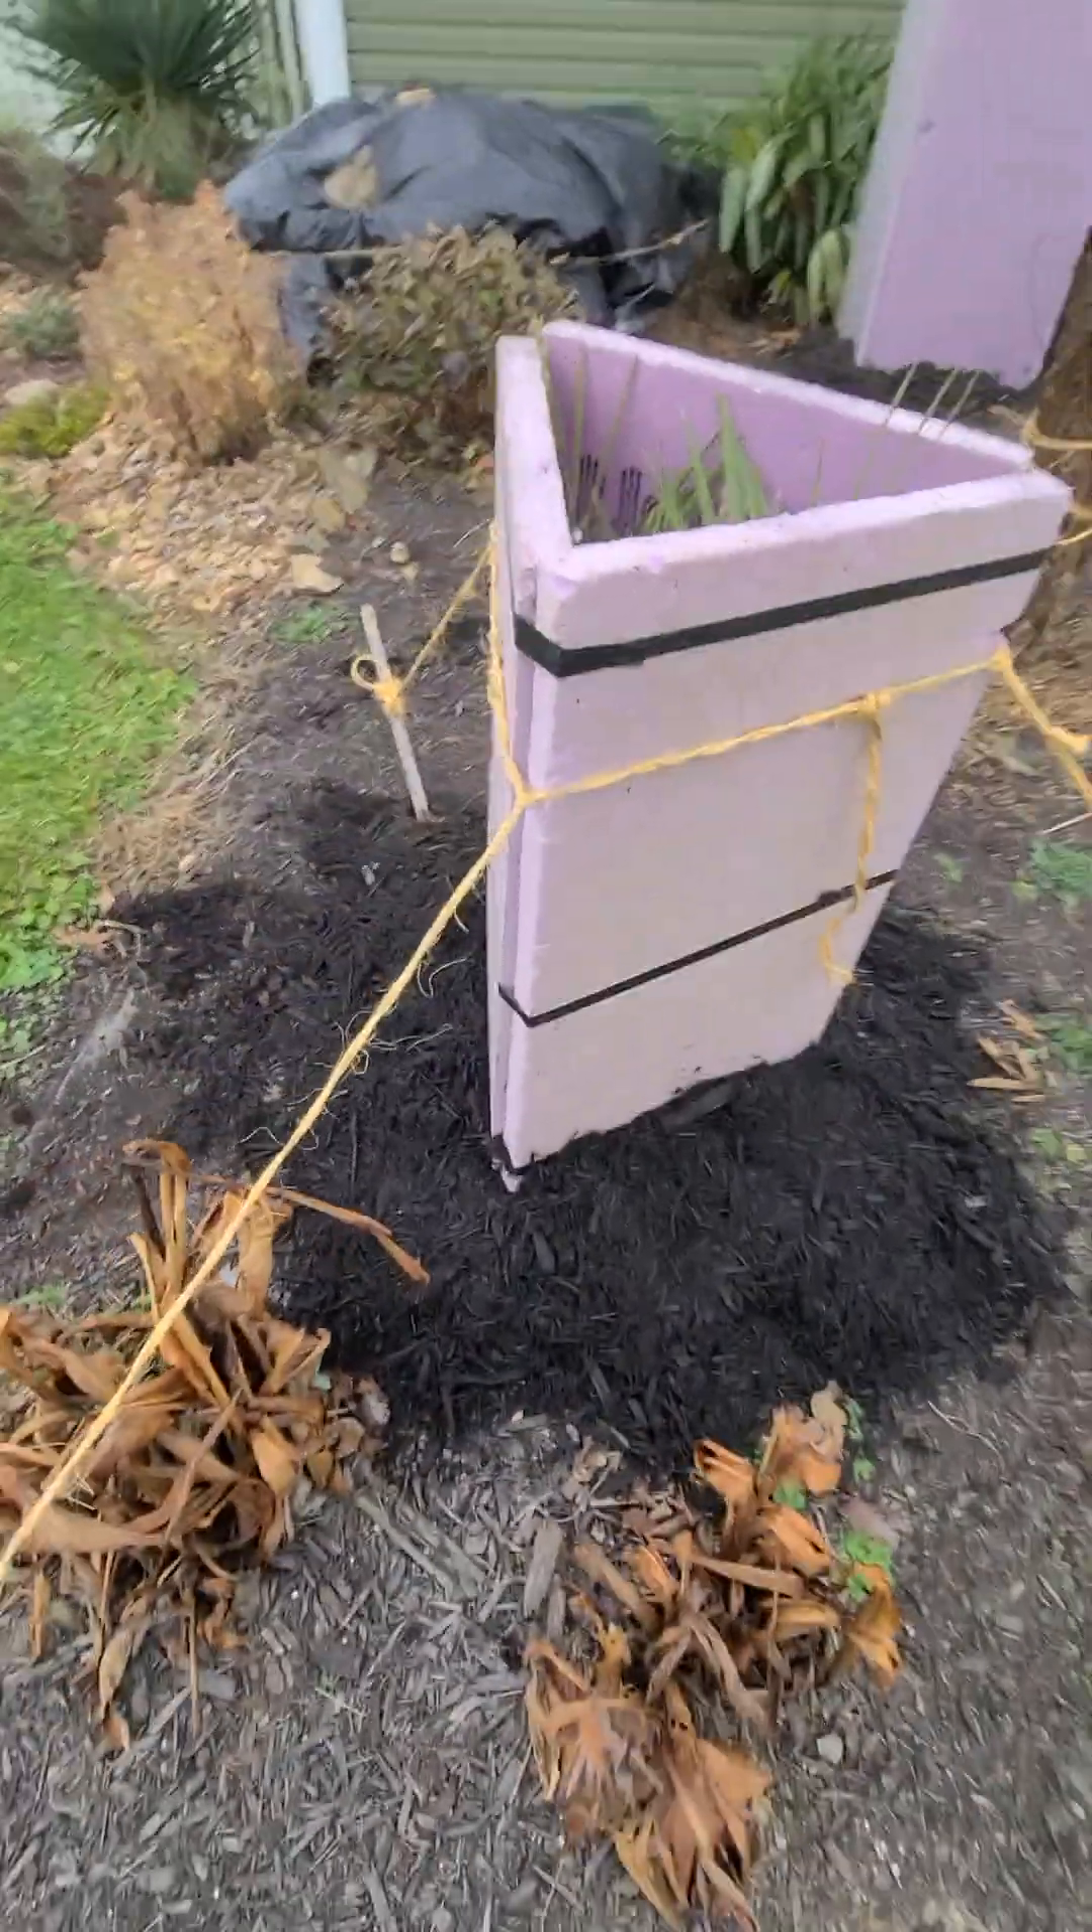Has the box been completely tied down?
Yes.